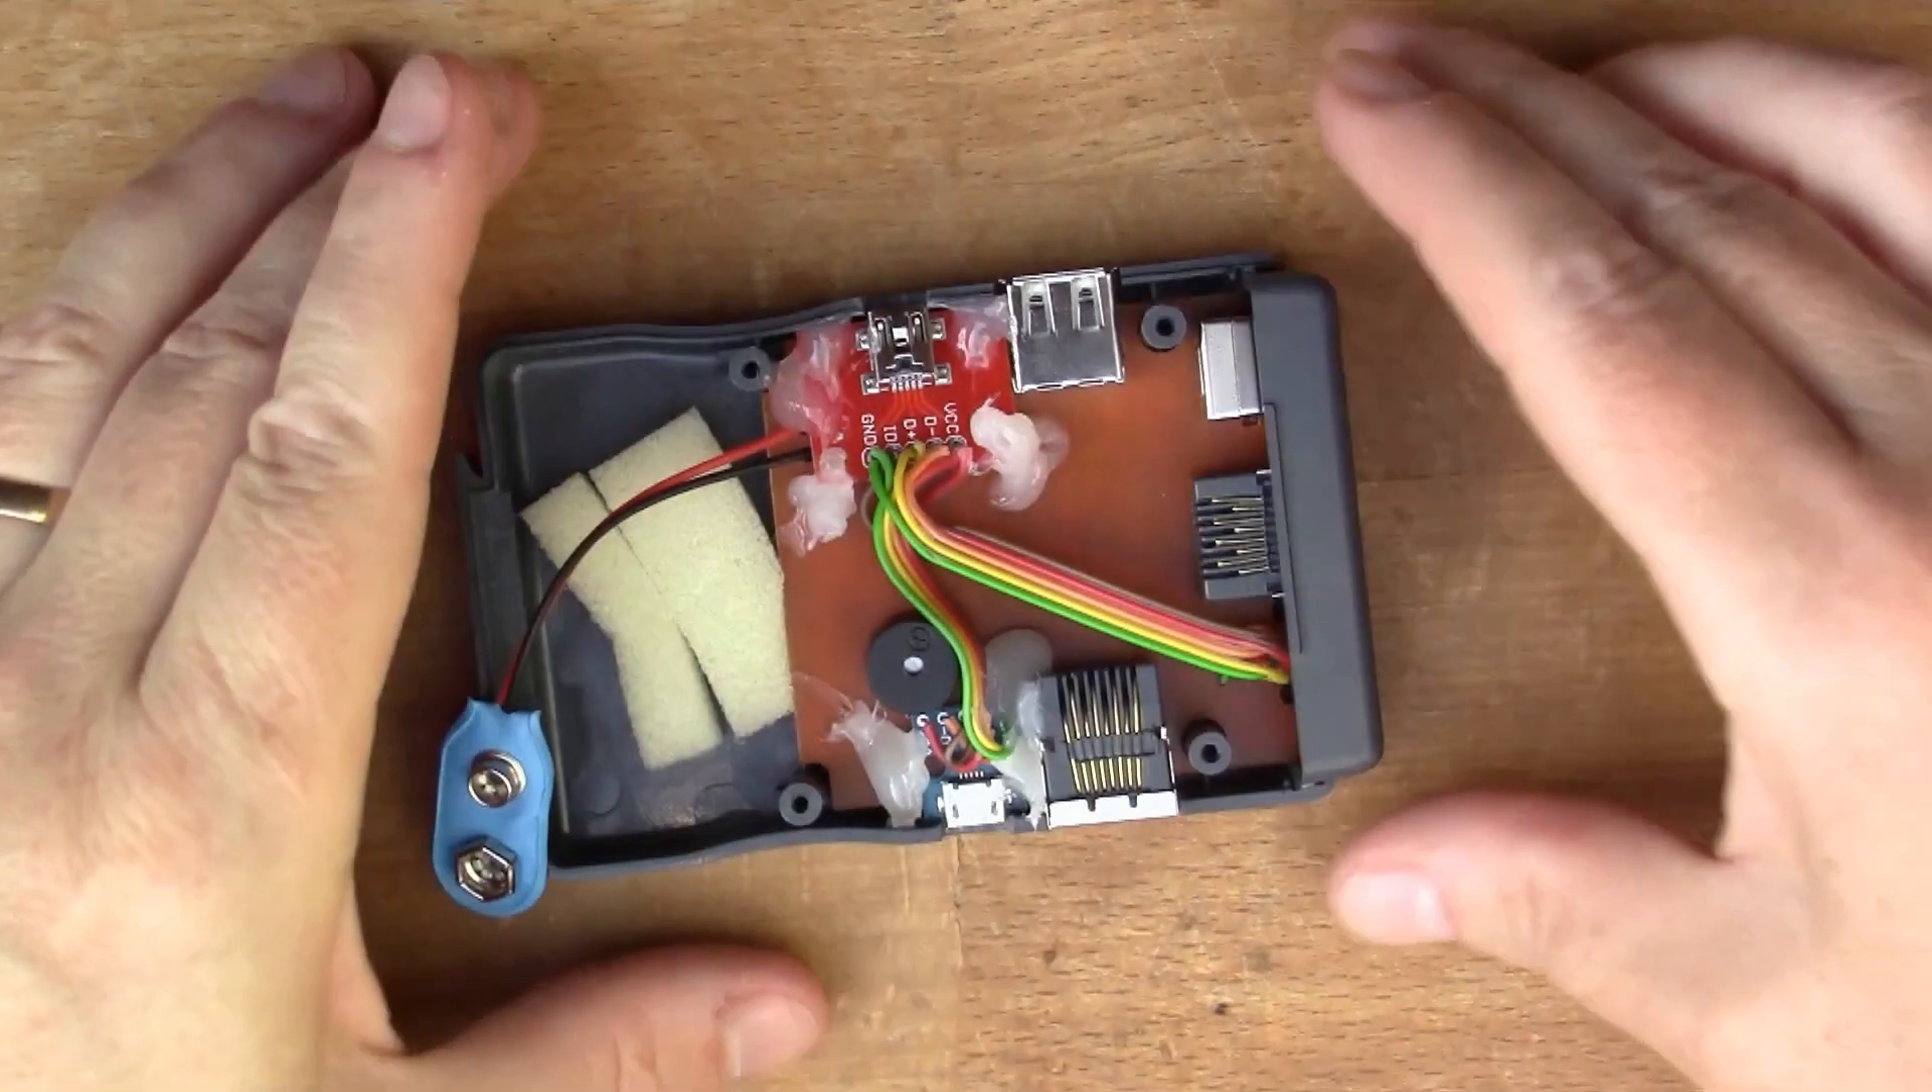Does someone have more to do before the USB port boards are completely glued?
No.